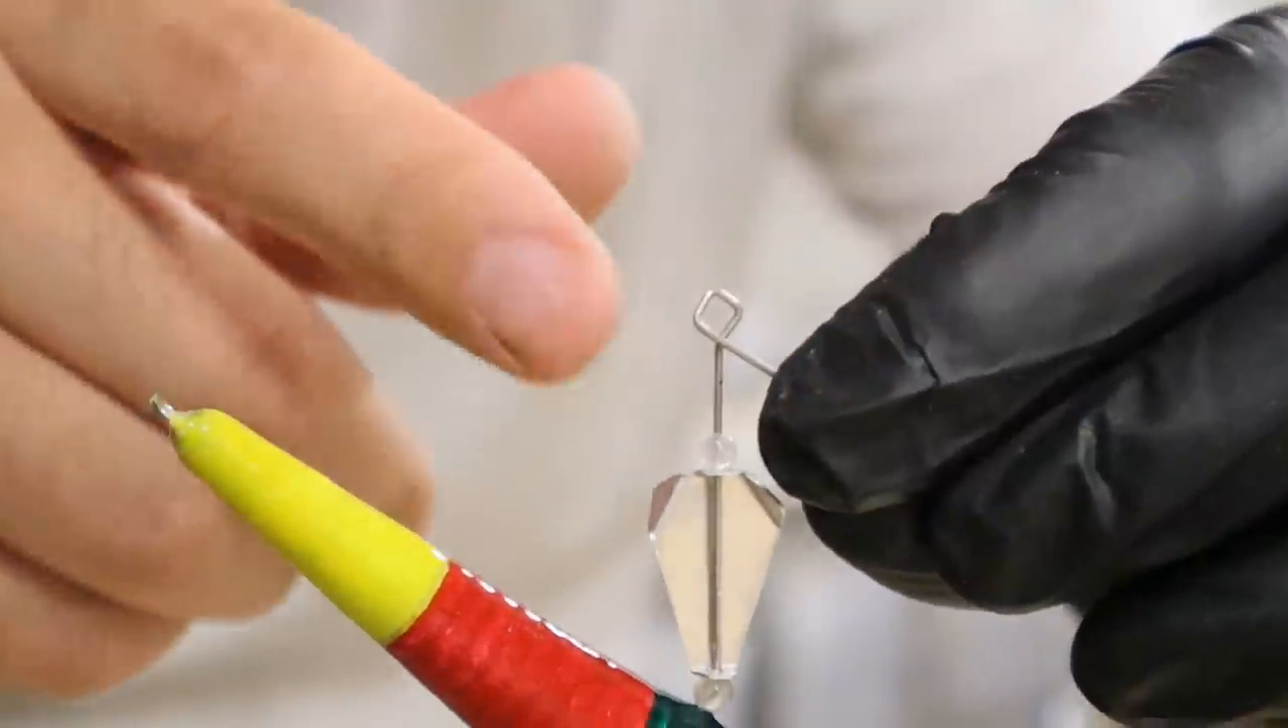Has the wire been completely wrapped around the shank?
No.